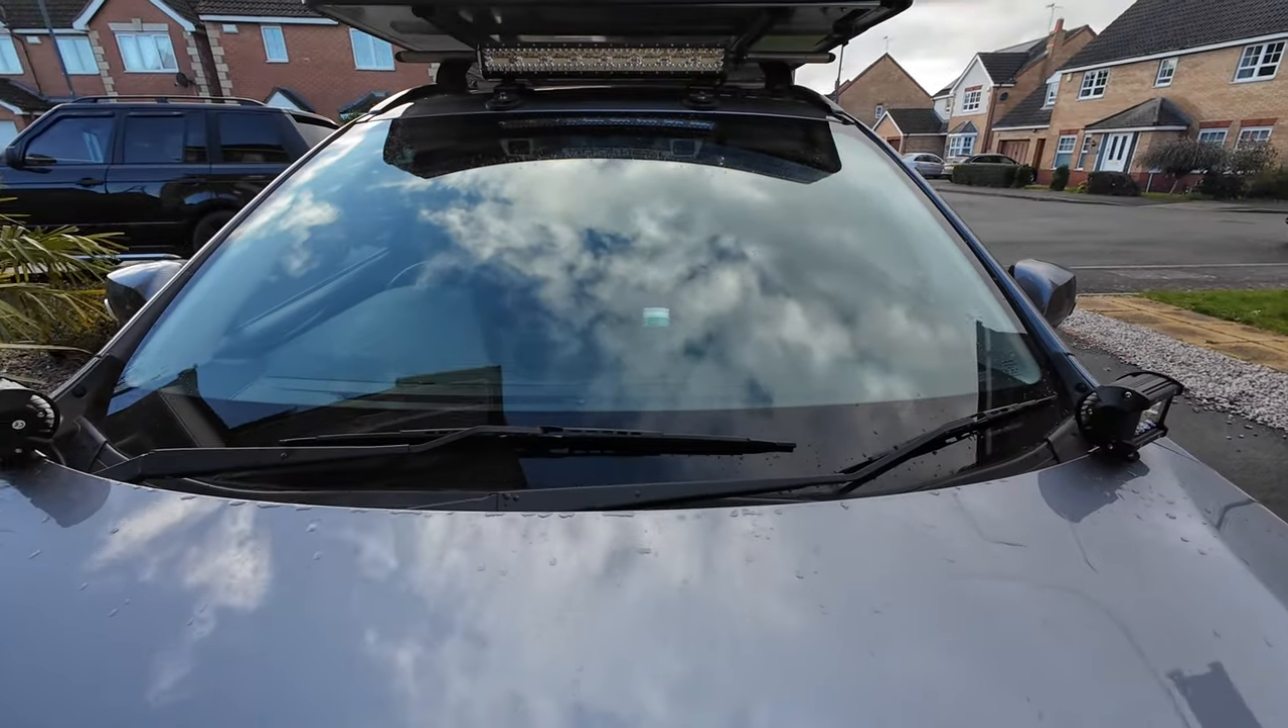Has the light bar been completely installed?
Yes.